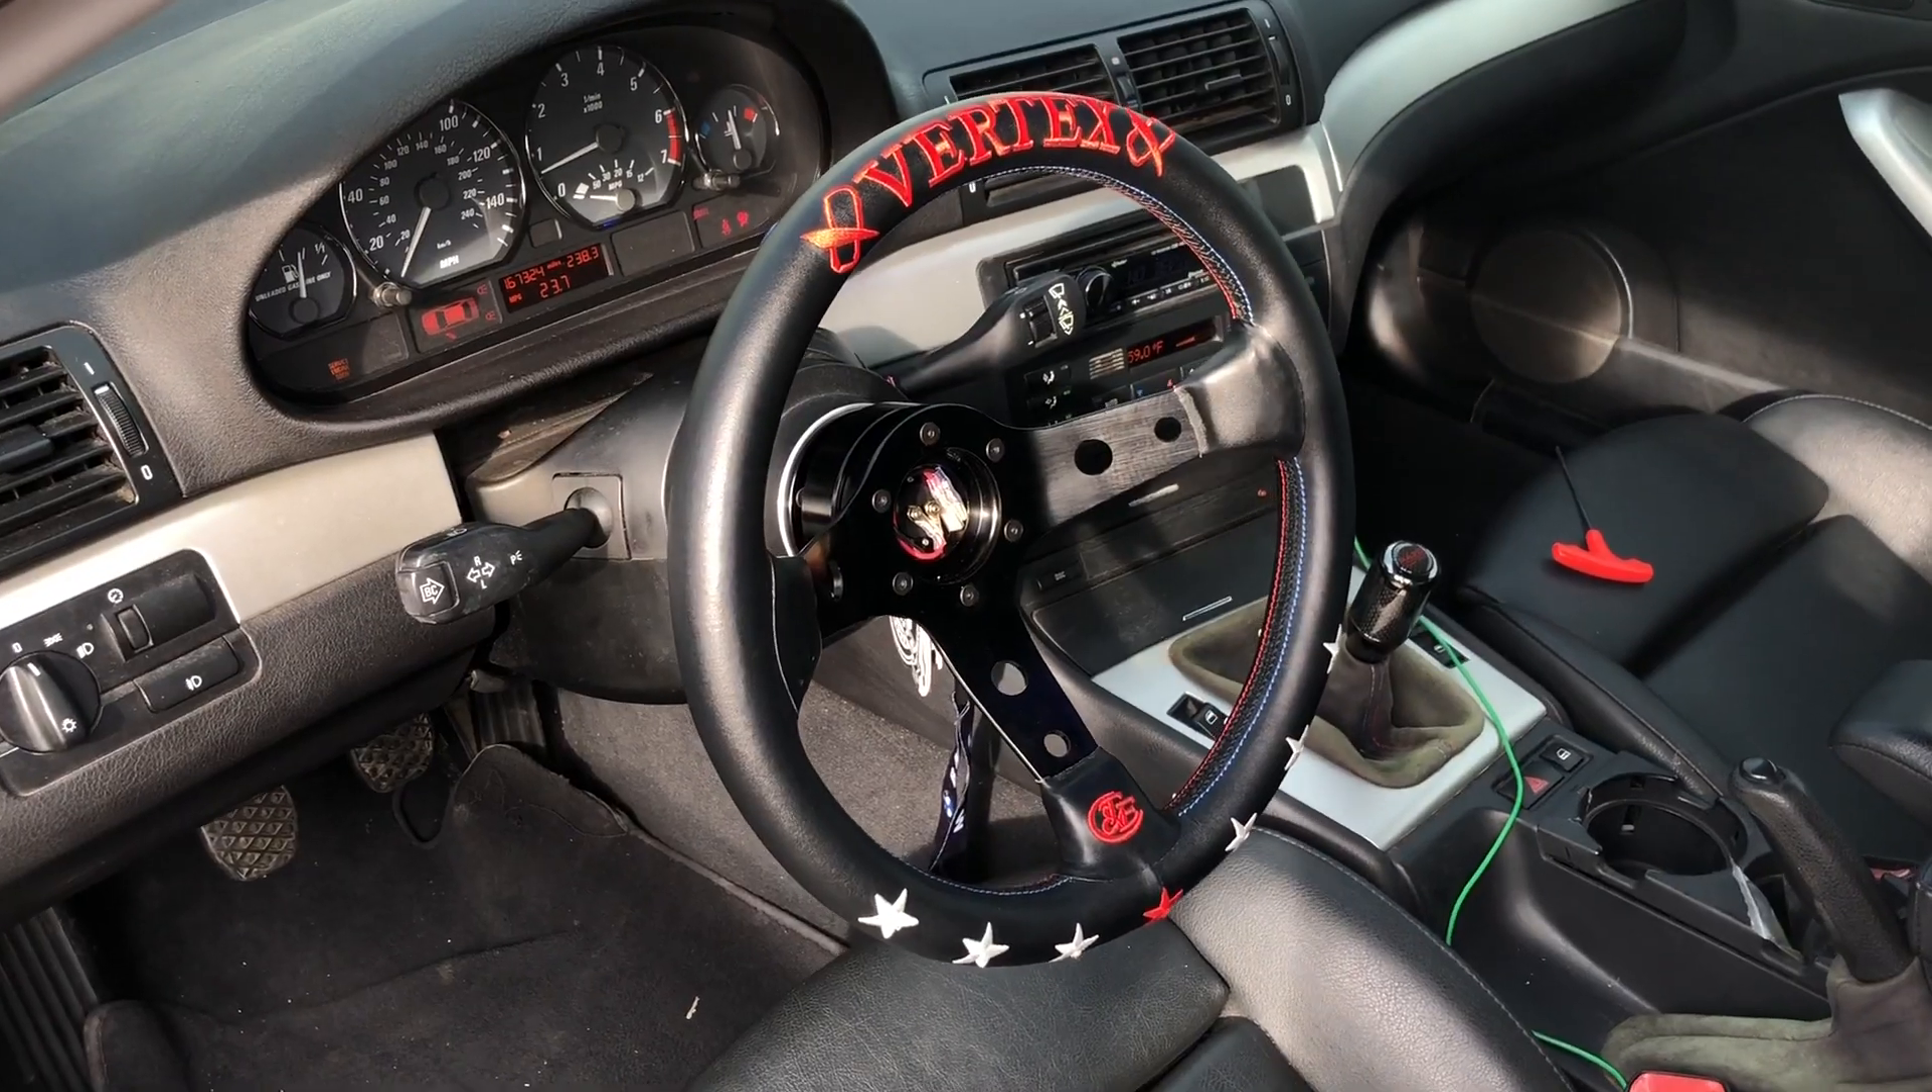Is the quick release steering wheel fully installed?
Yes.